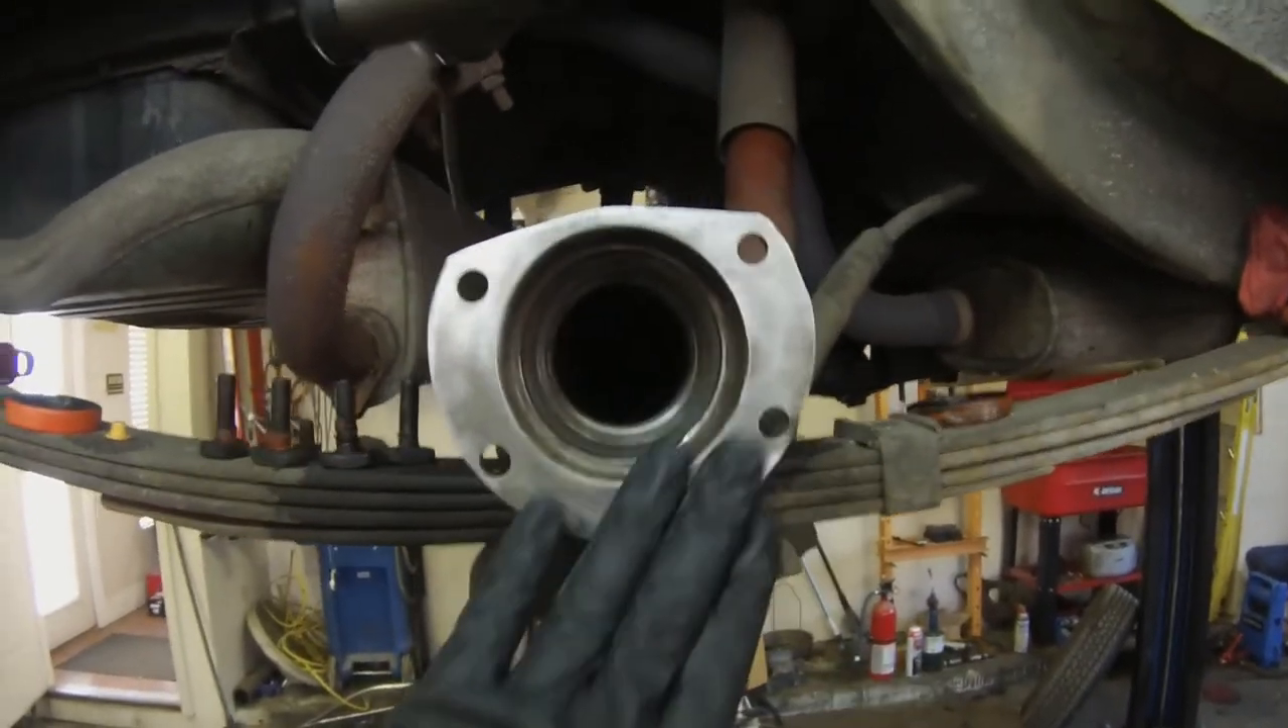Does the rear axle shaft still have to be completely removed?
No.